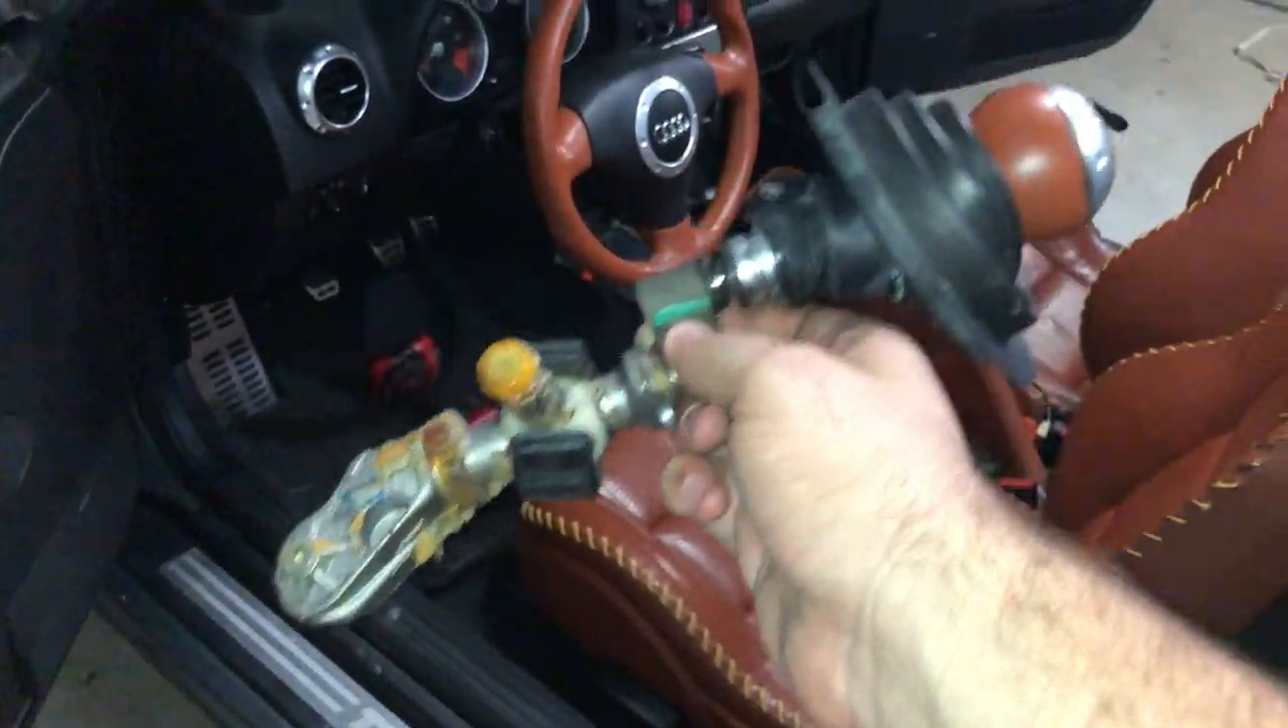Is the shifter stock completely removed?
Yes.